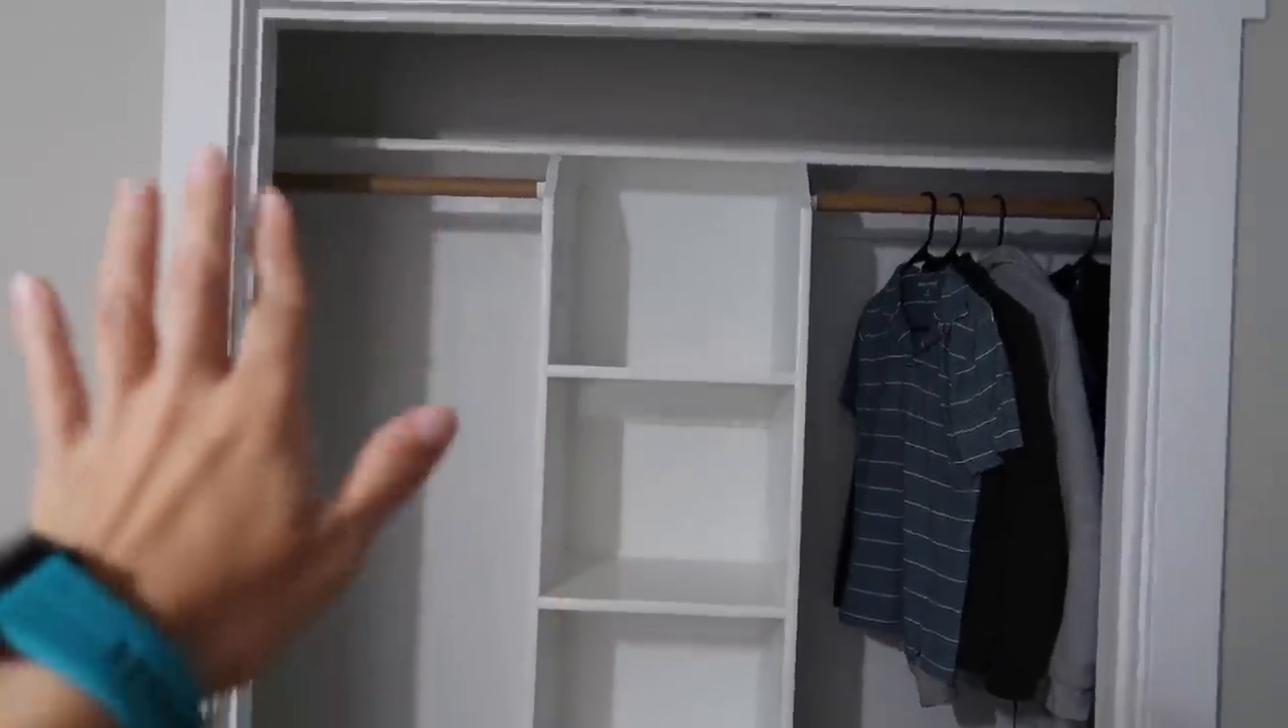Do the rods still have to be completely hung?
No.